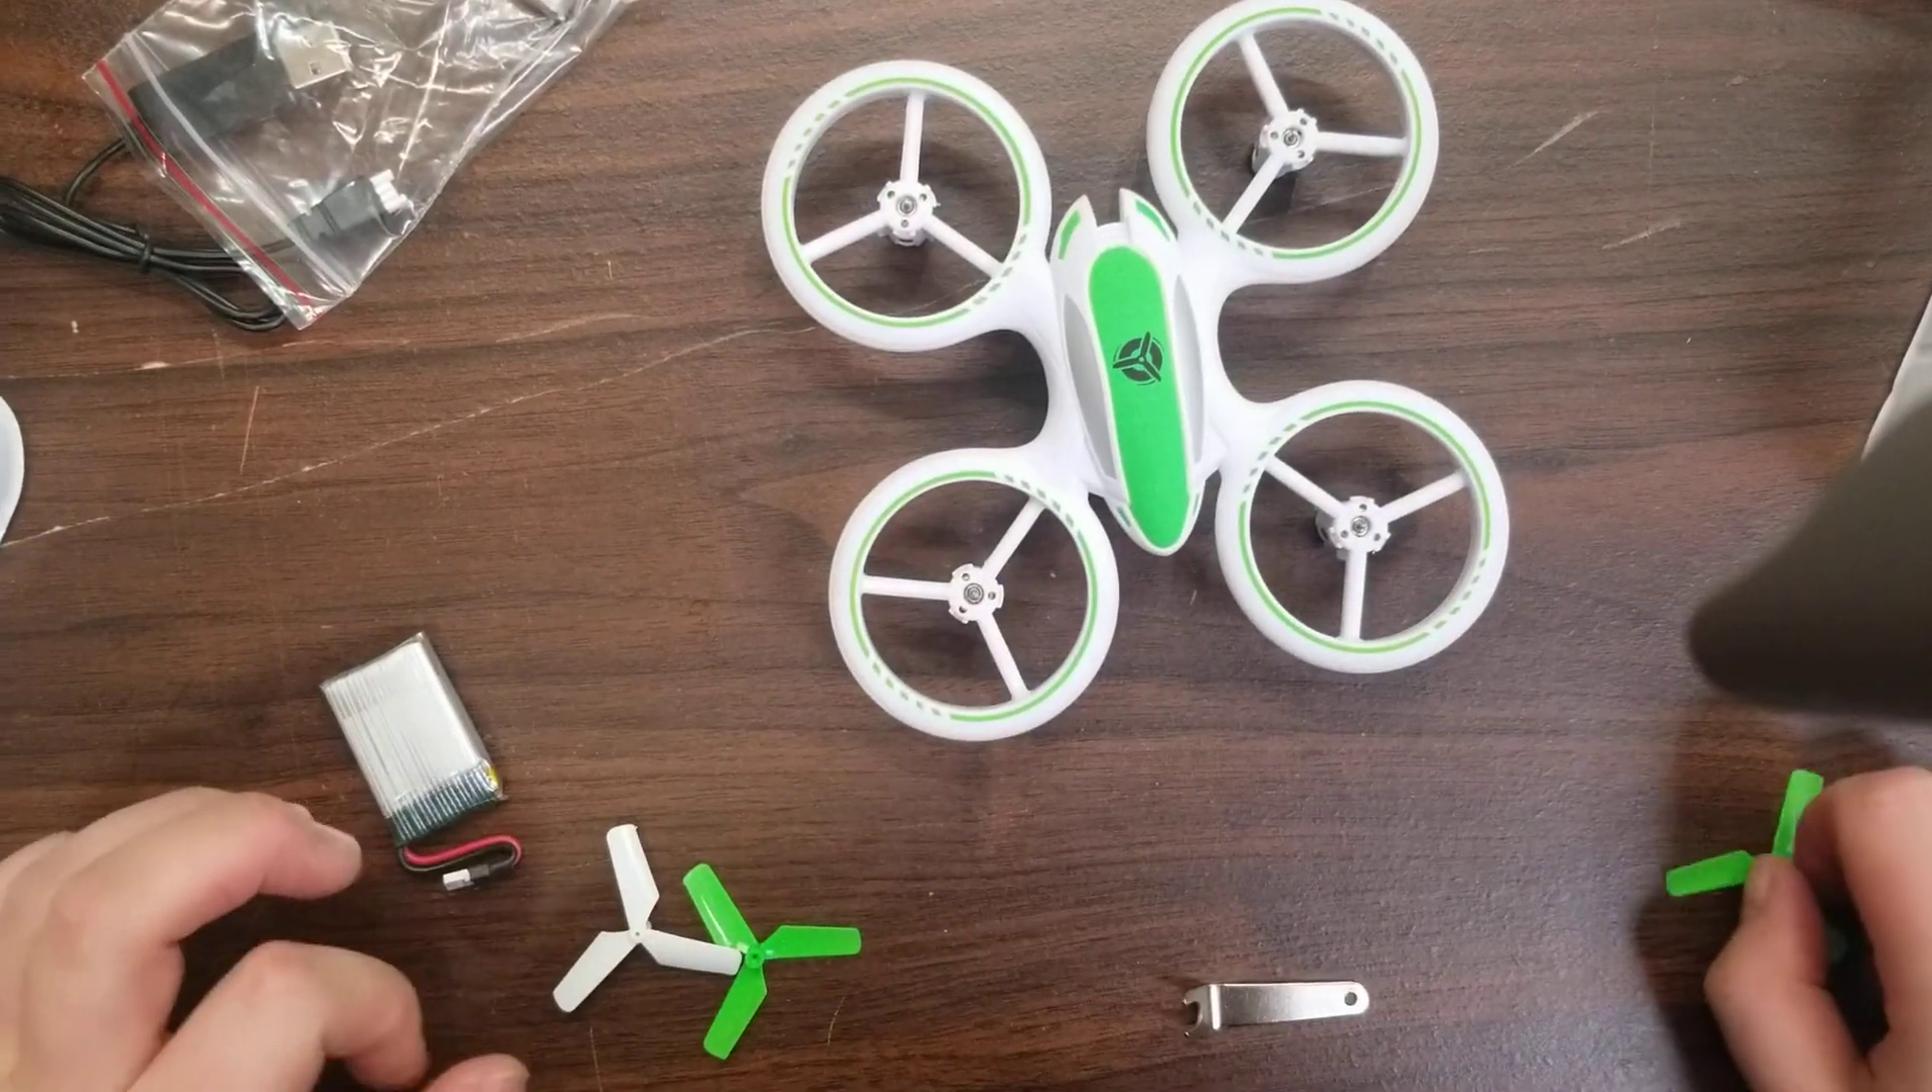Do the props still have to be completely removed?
No.